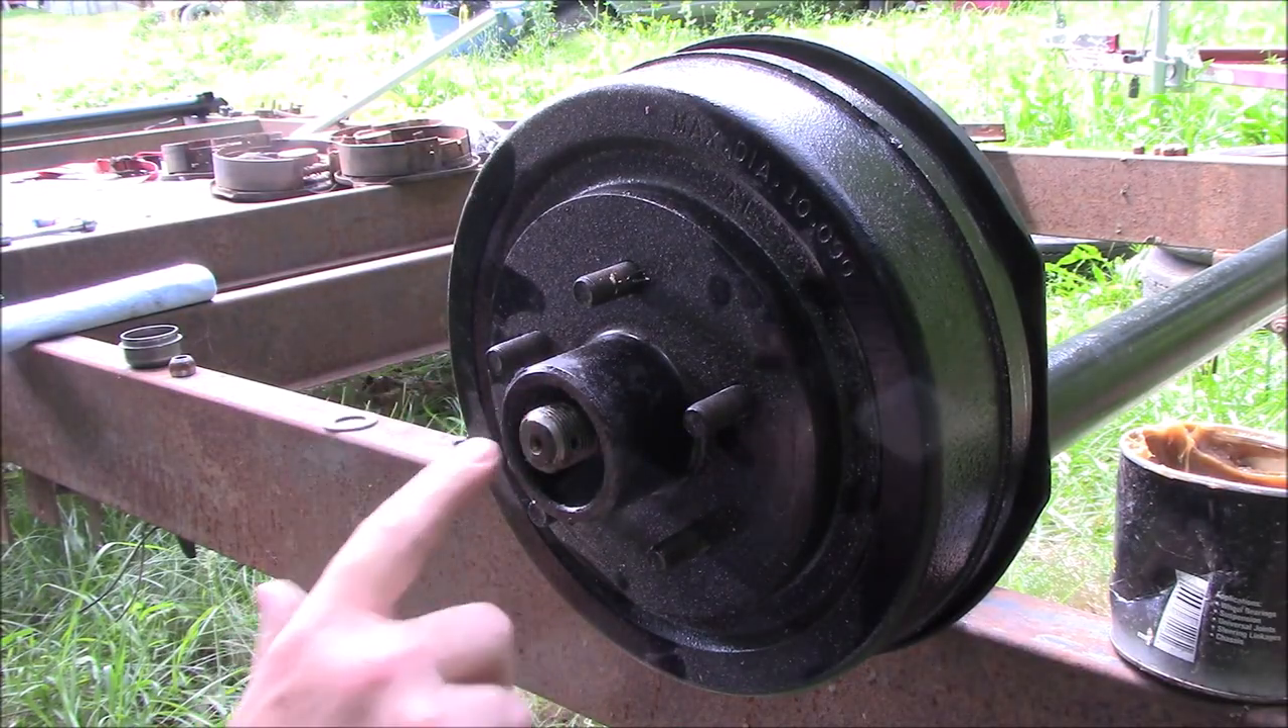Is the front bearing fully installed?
No.